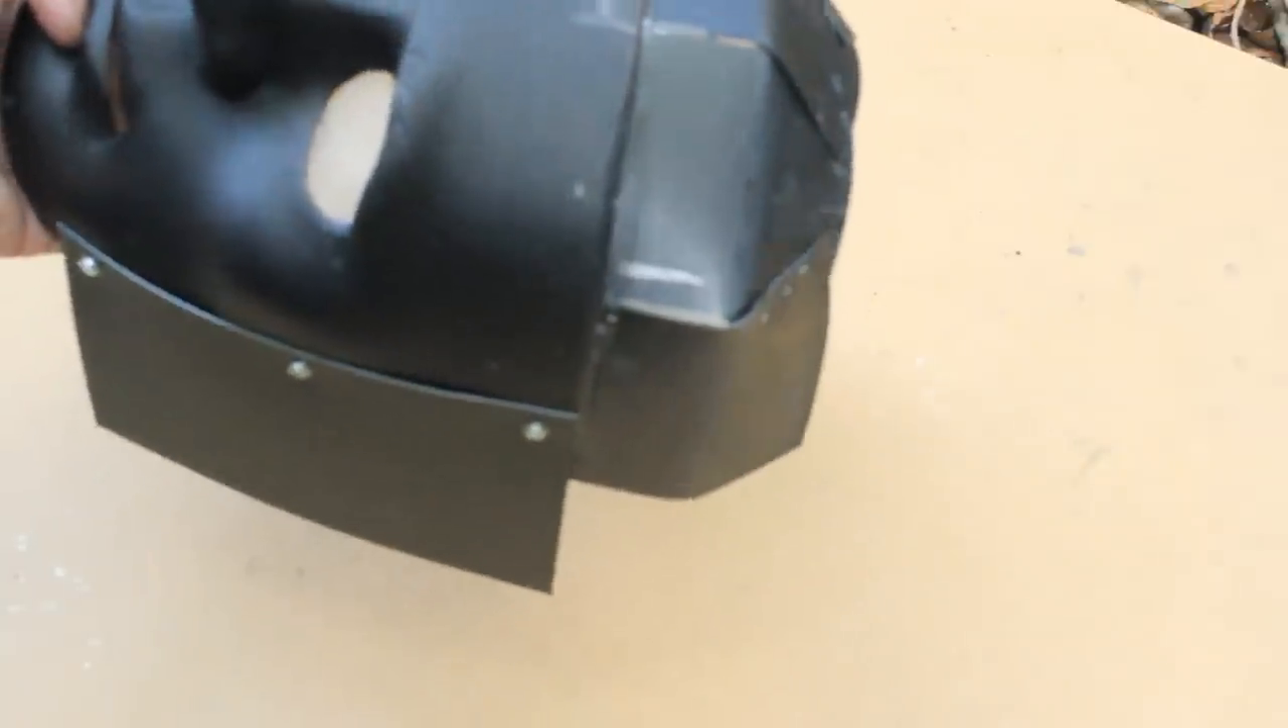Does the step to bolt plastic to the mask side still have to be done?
No.